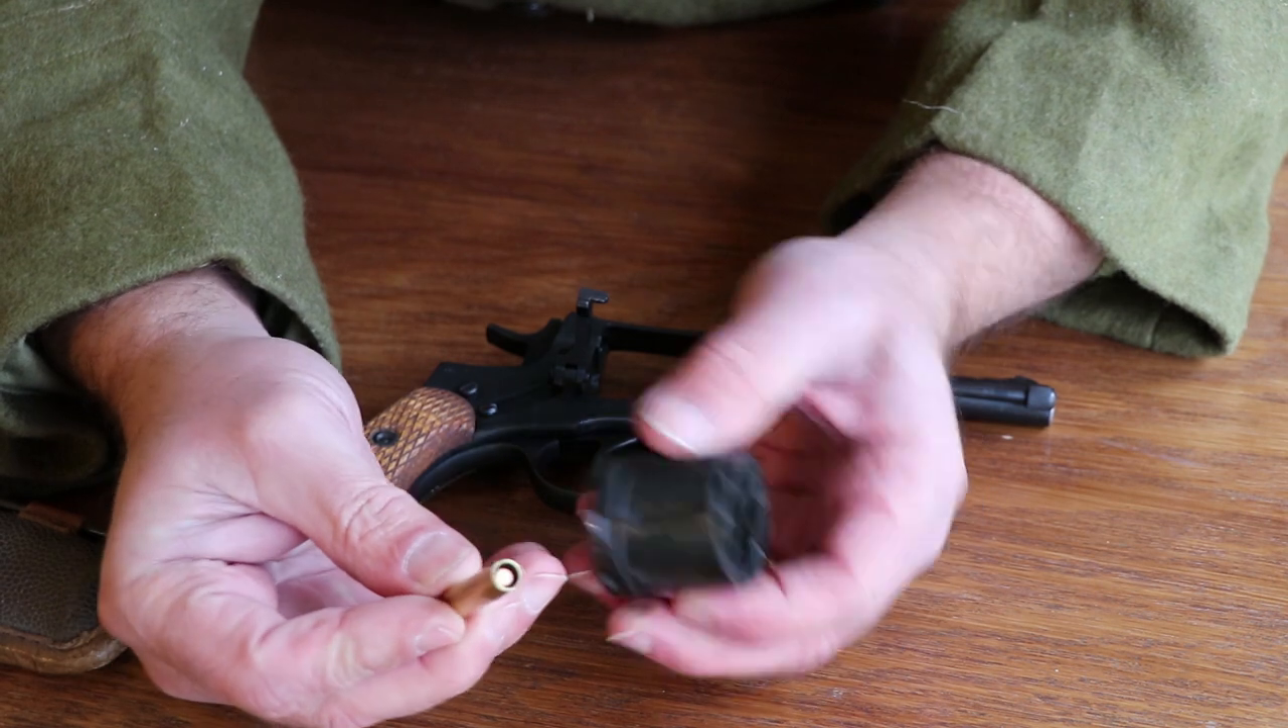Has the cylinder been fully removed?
Yes.